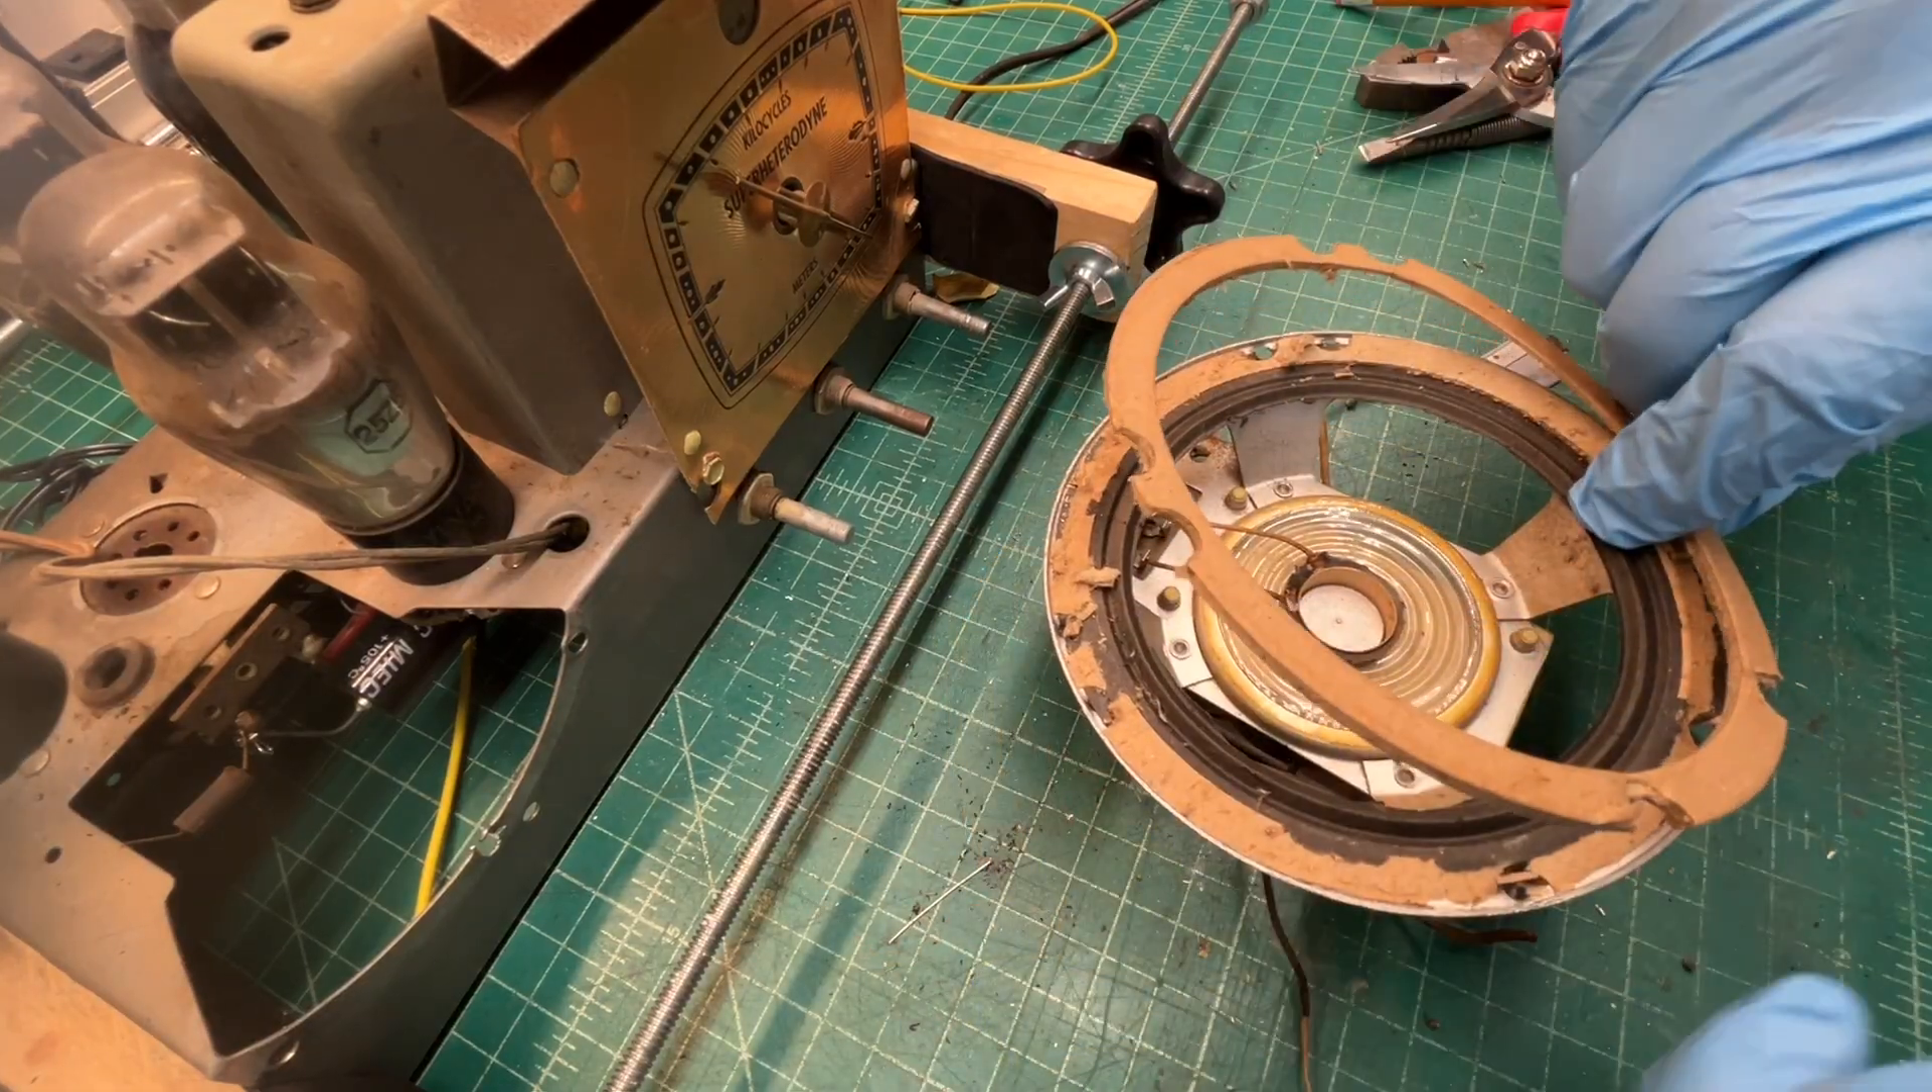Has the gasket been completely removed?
No.